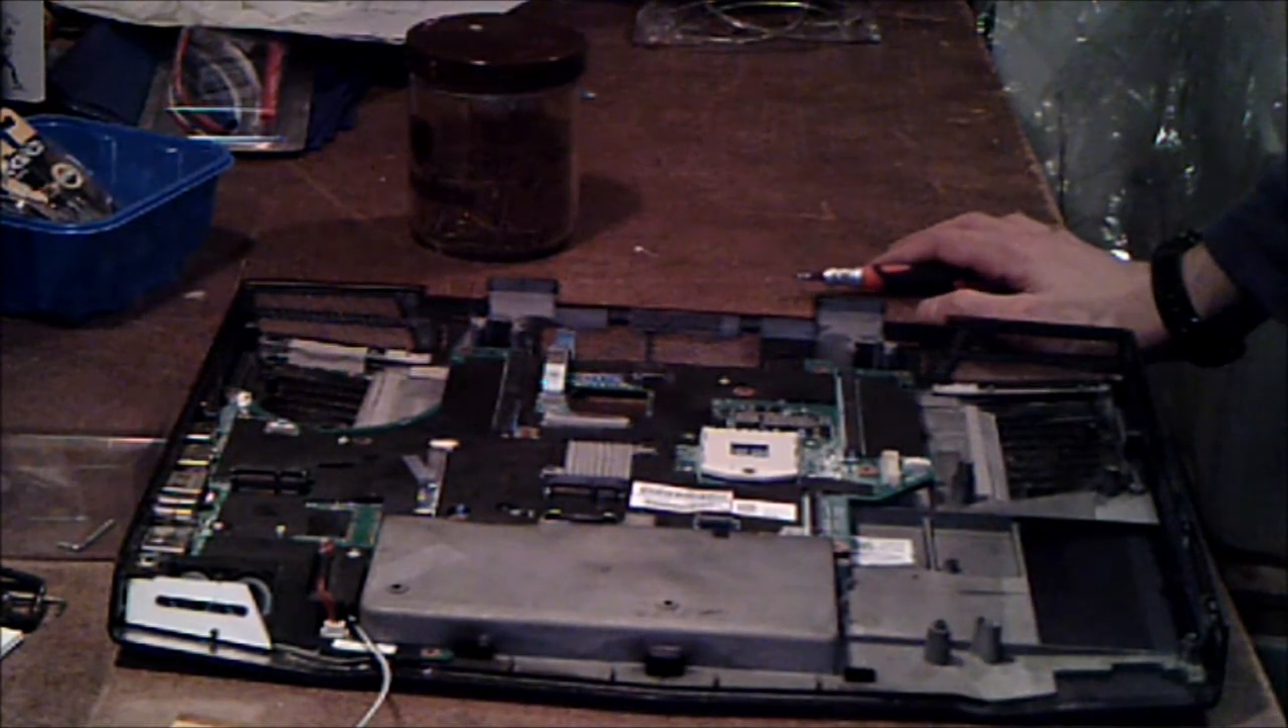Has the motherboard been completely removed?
No.